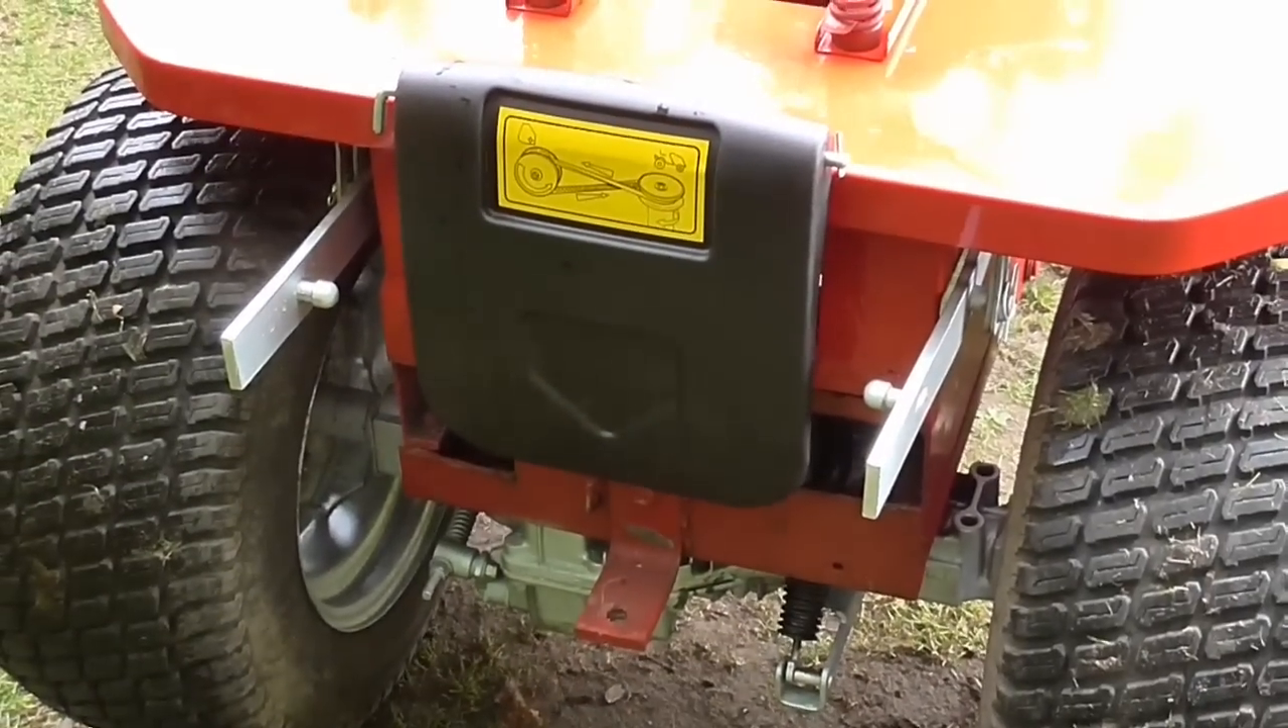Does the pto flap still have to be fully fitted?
No.